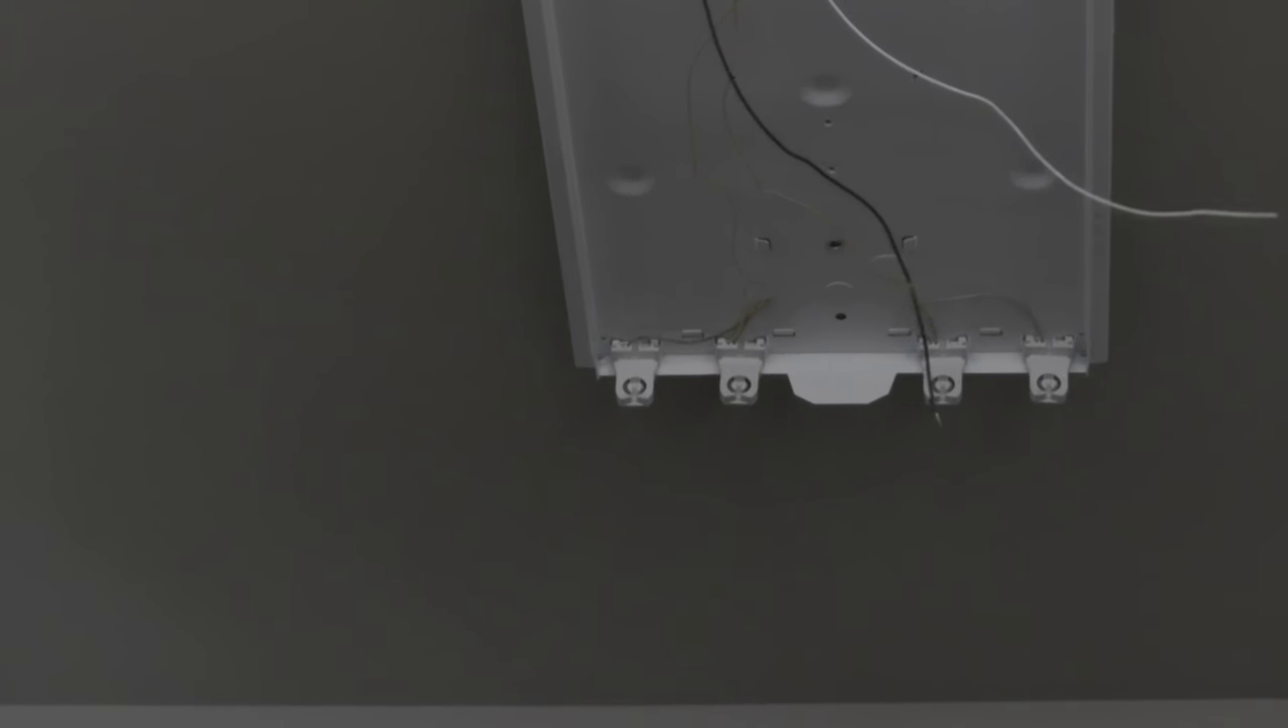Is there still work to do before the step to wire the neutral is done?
Yes.